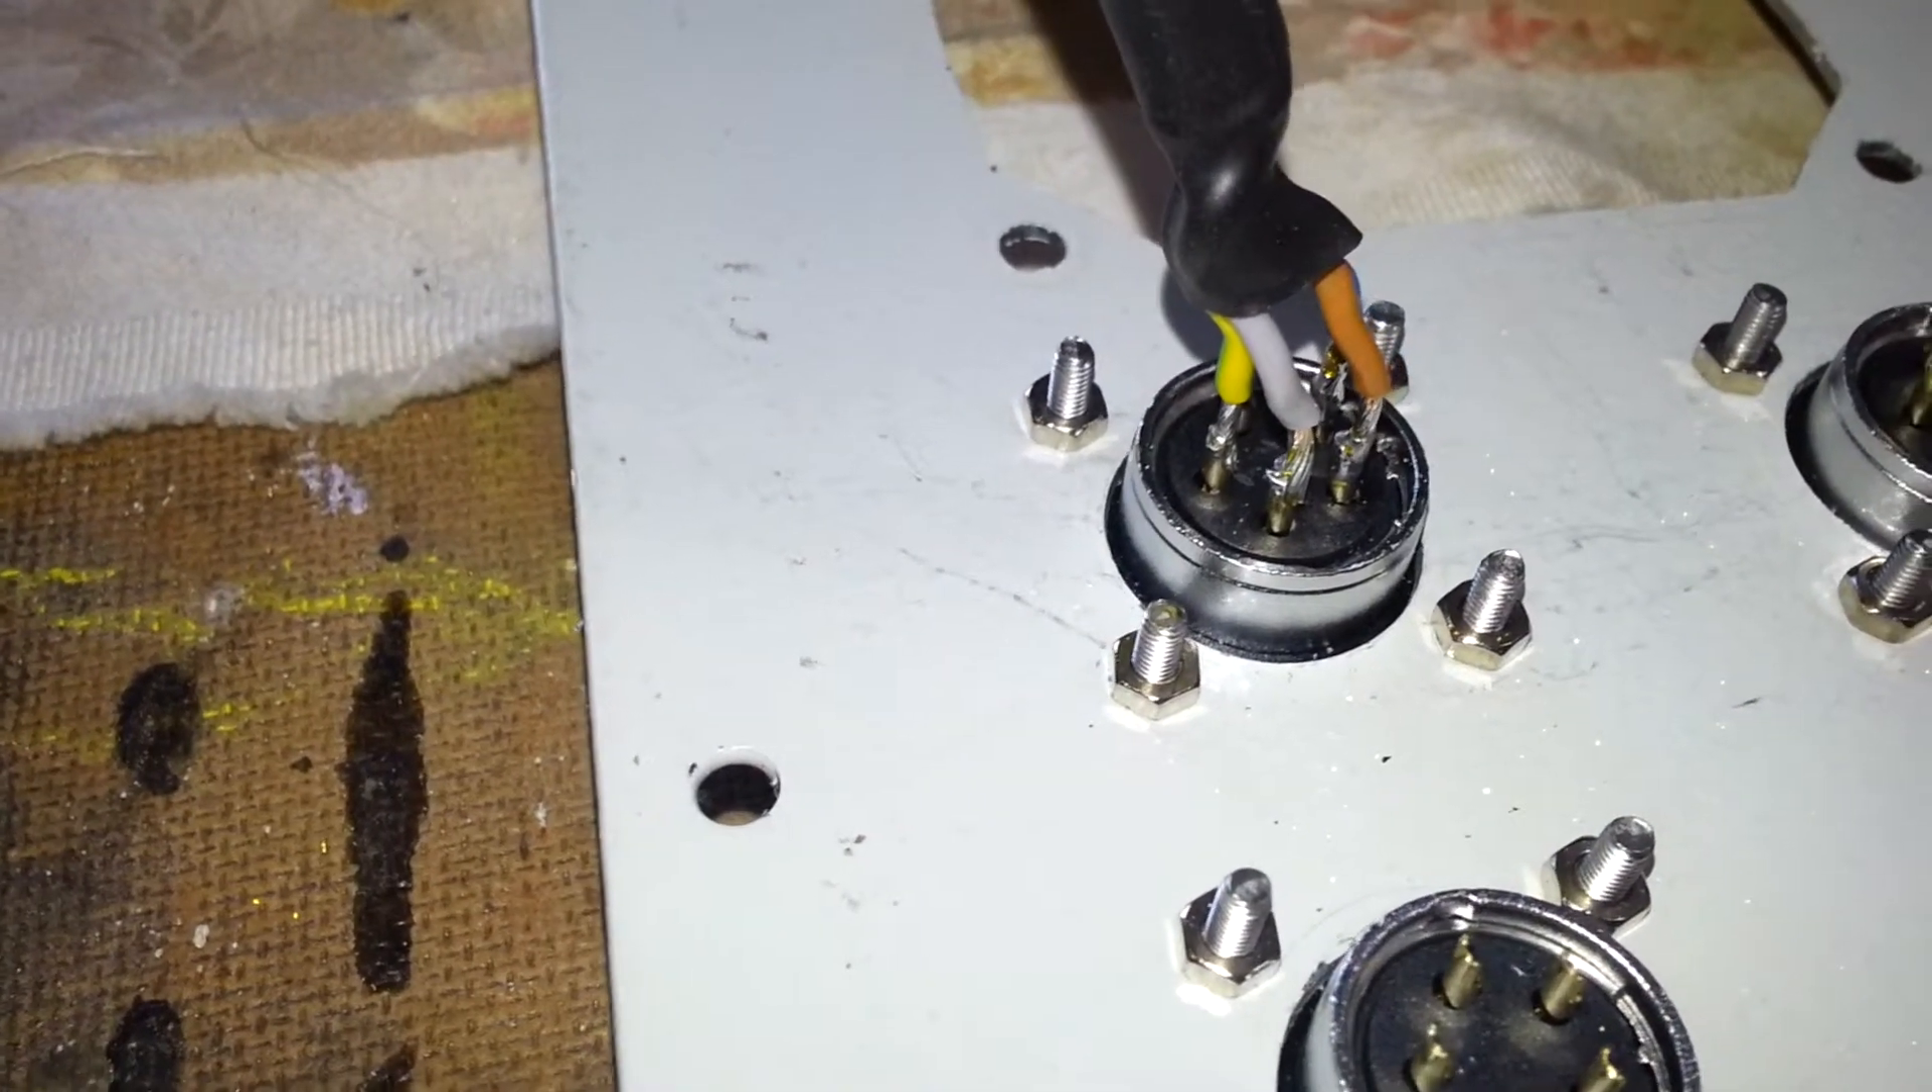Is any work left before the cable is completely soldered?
No.